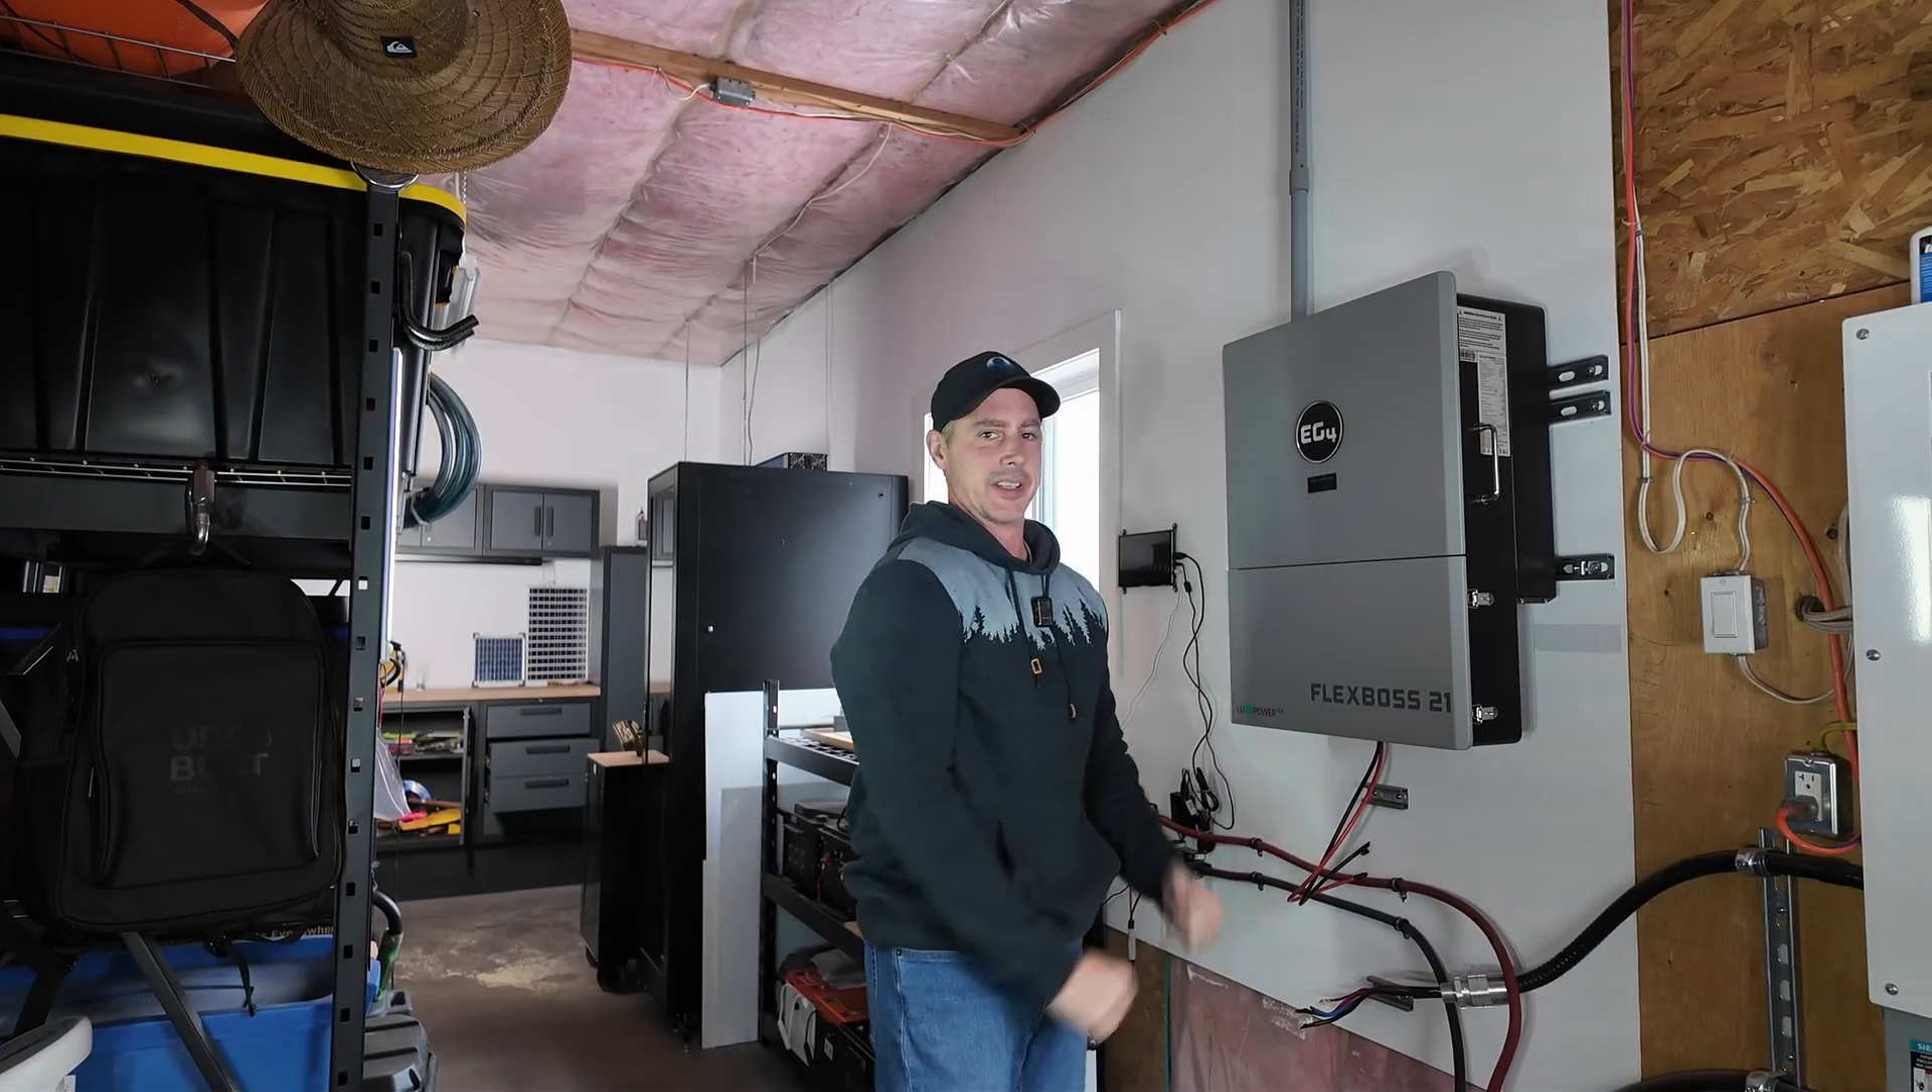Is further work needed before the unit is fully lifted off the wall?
Yes.